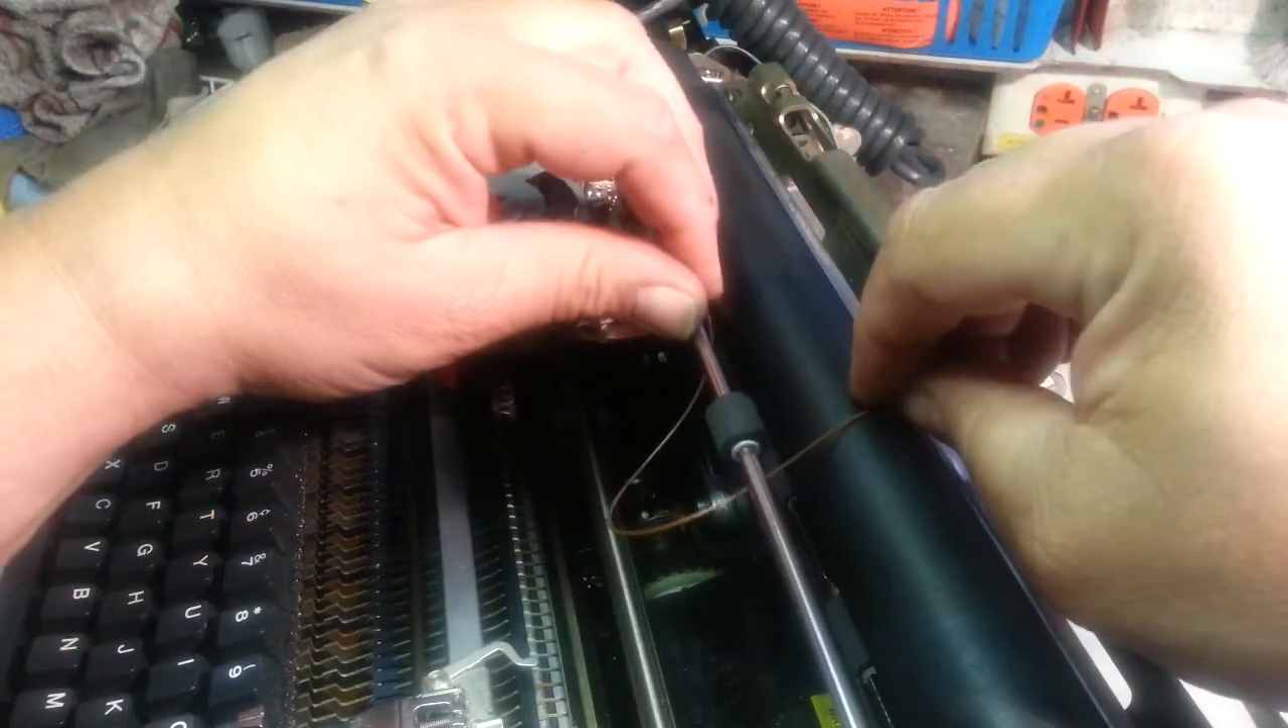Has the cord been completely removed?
No.